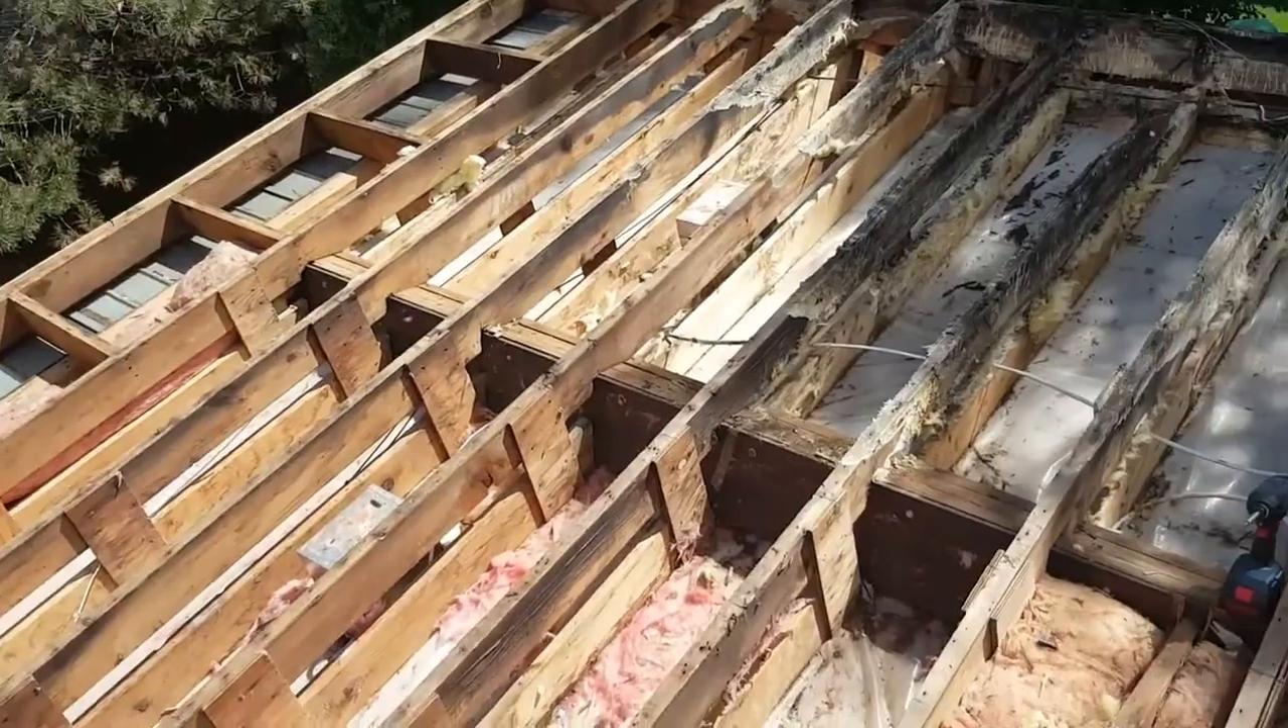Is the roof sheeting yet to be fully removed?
No.